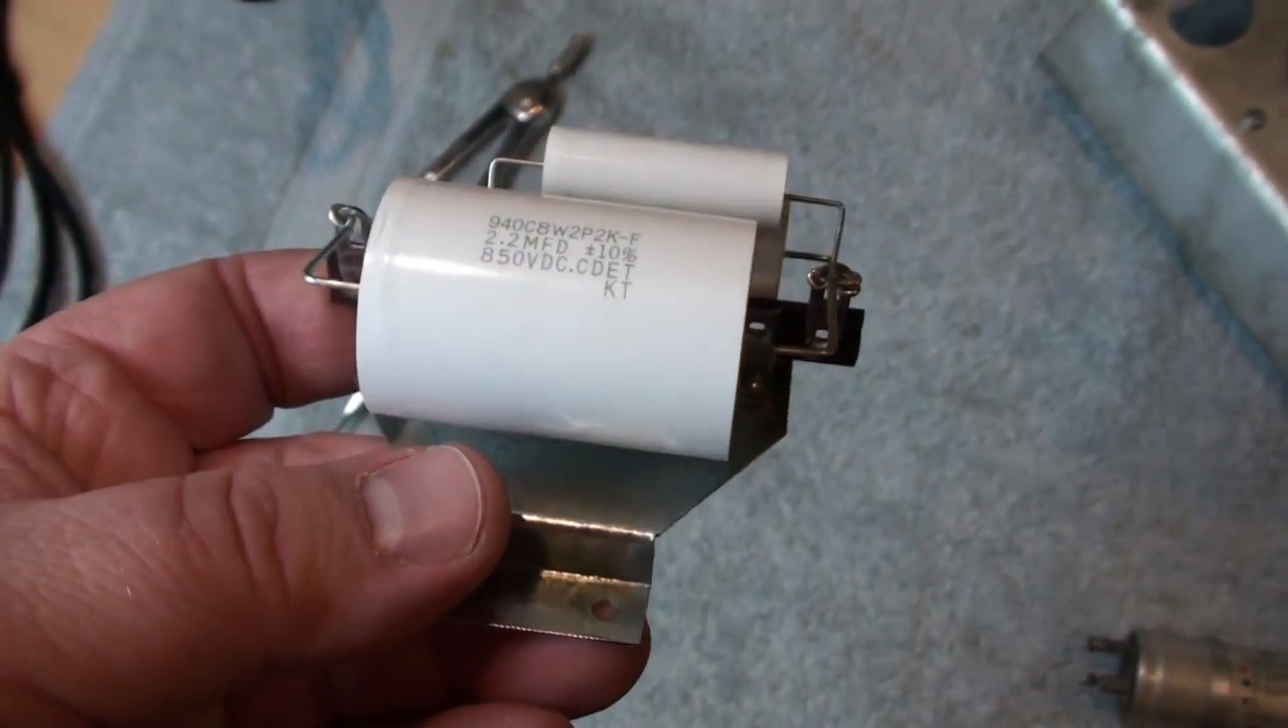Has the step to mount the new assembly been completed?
No.